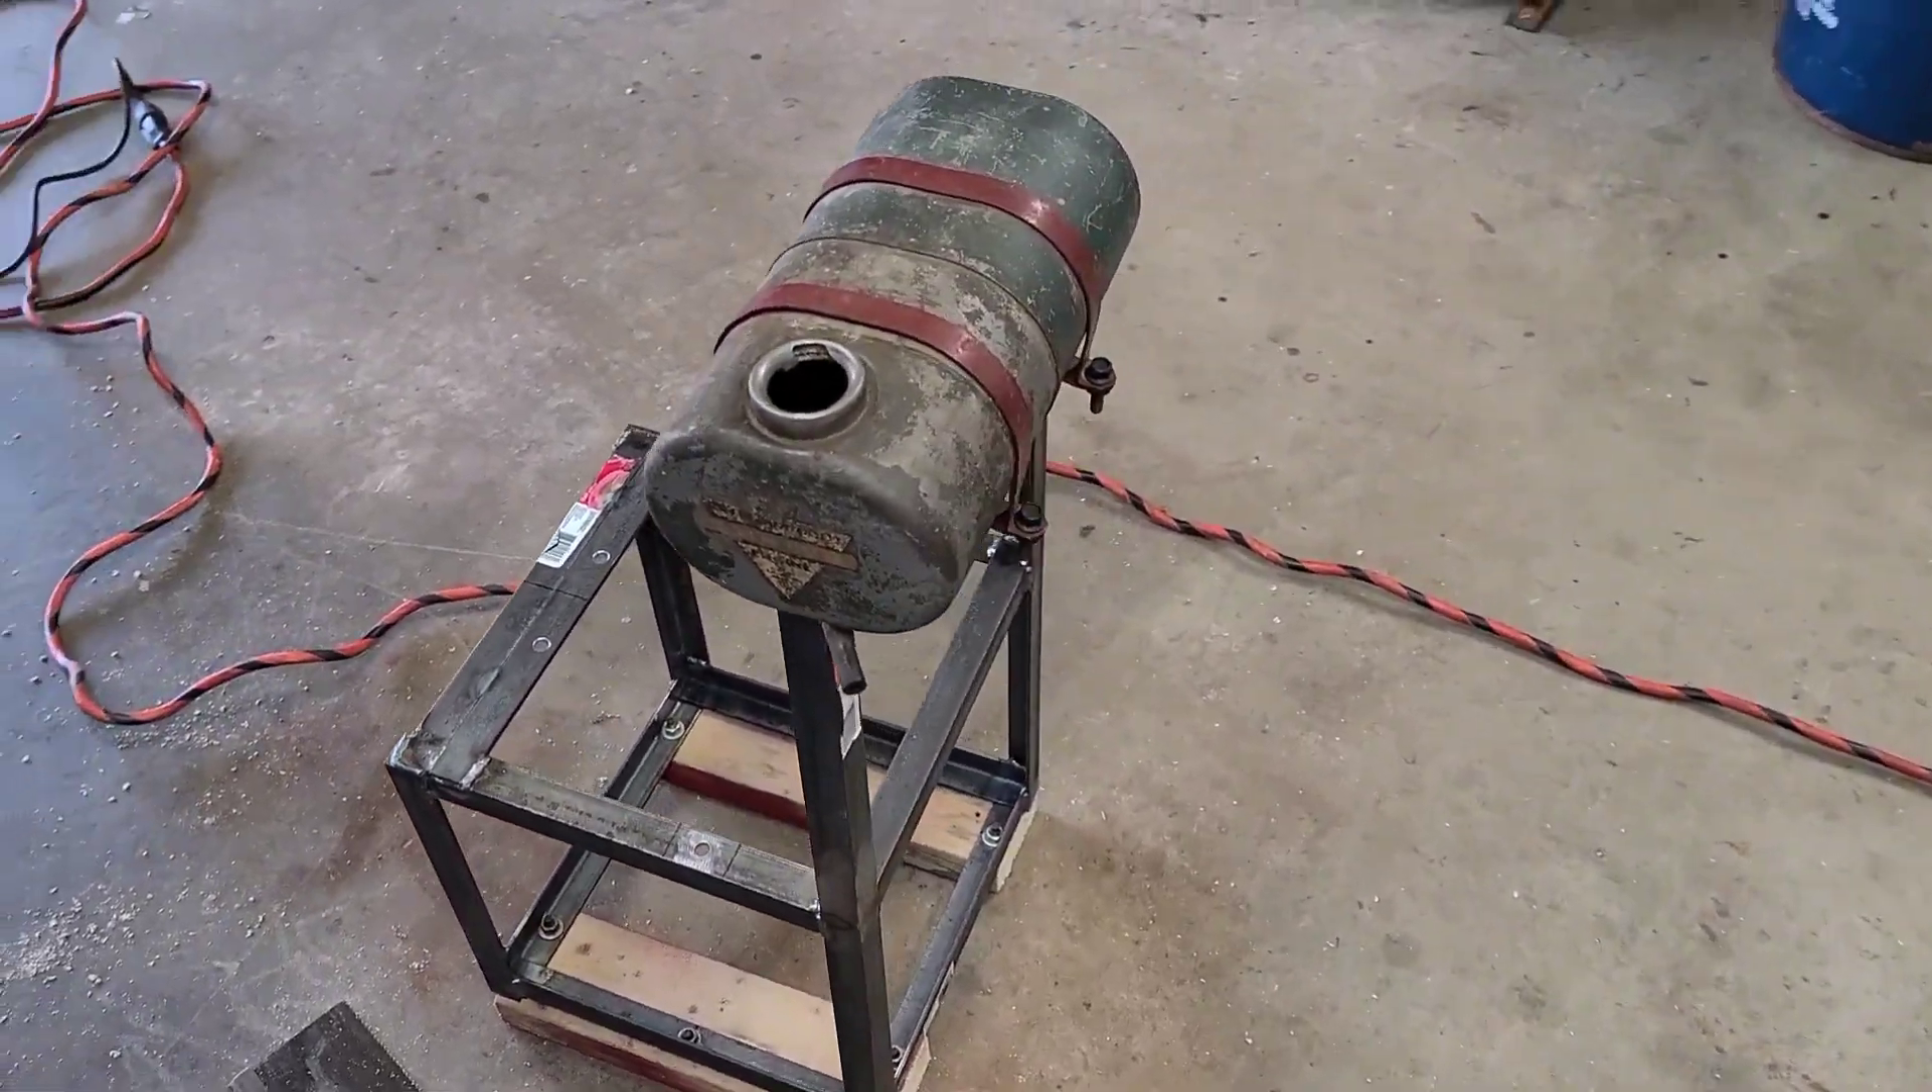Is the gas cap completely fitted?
No.